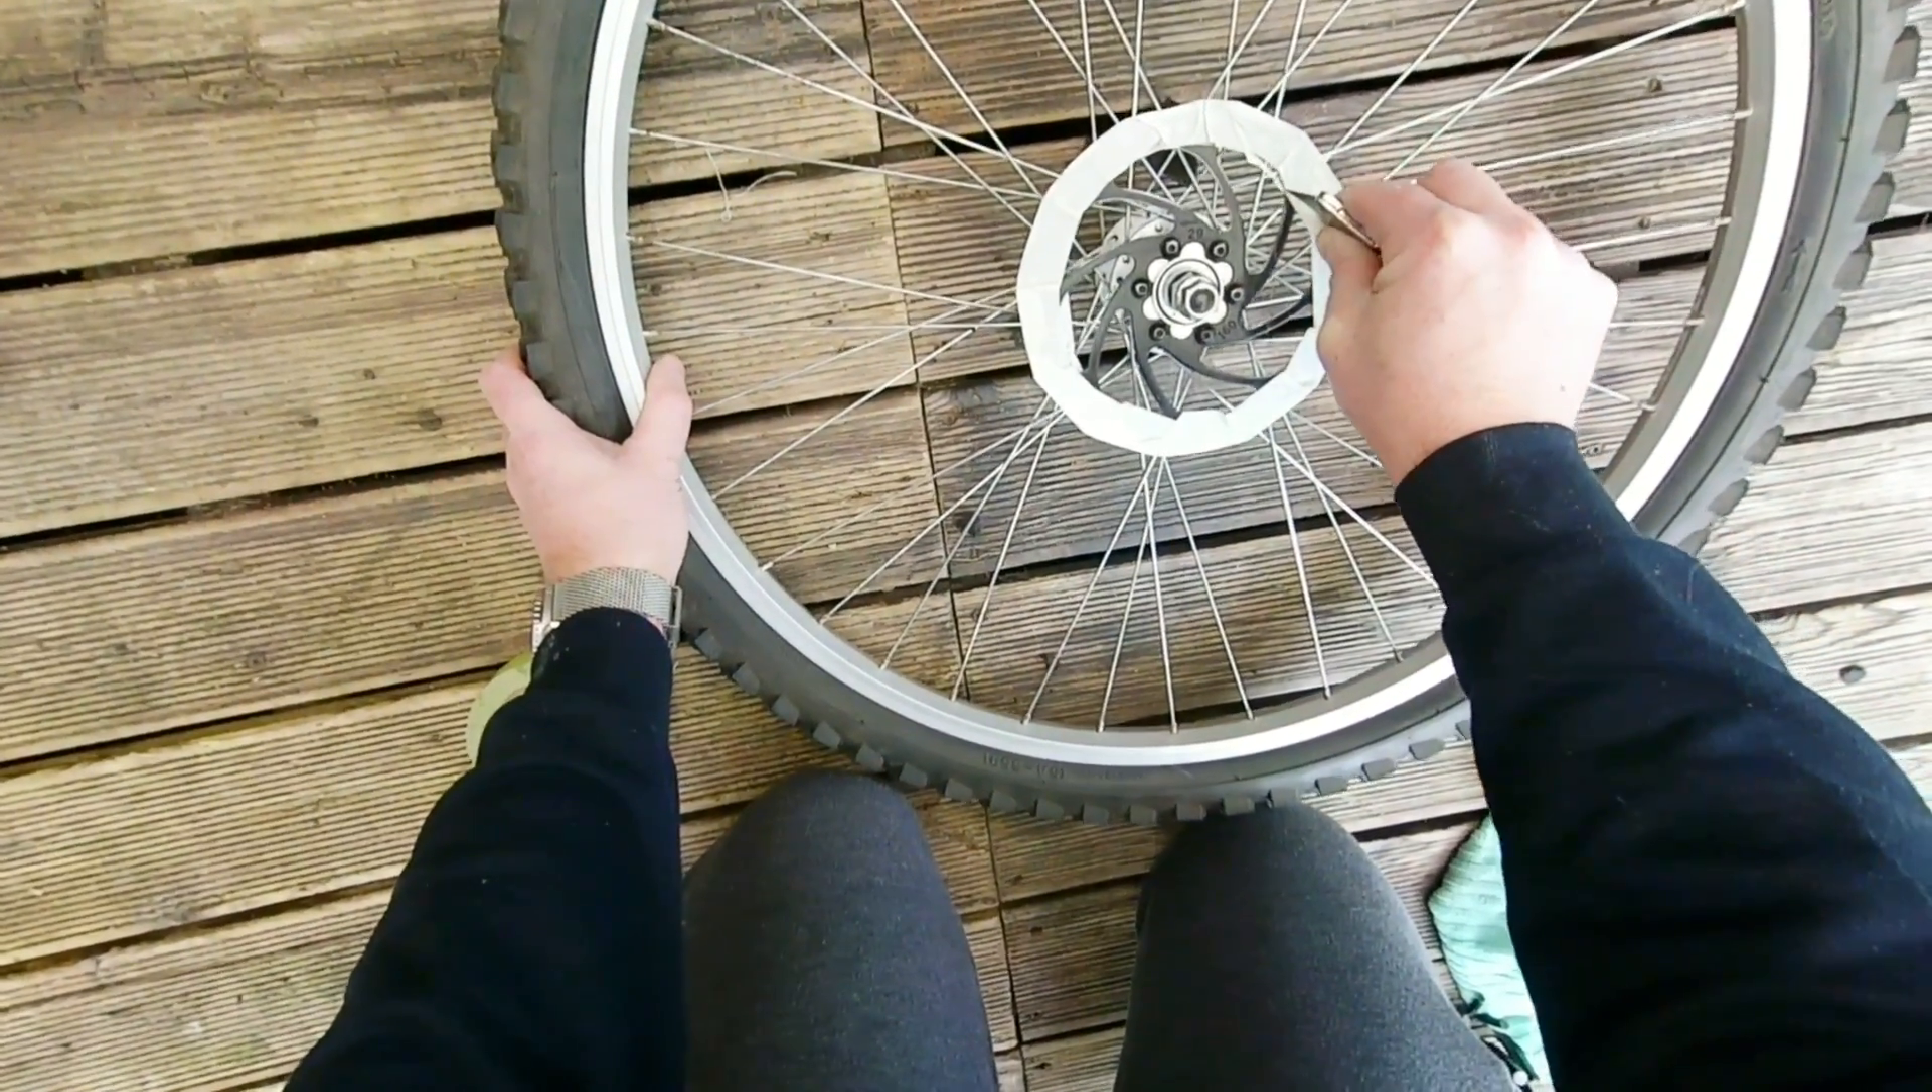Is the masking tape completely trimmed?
No.